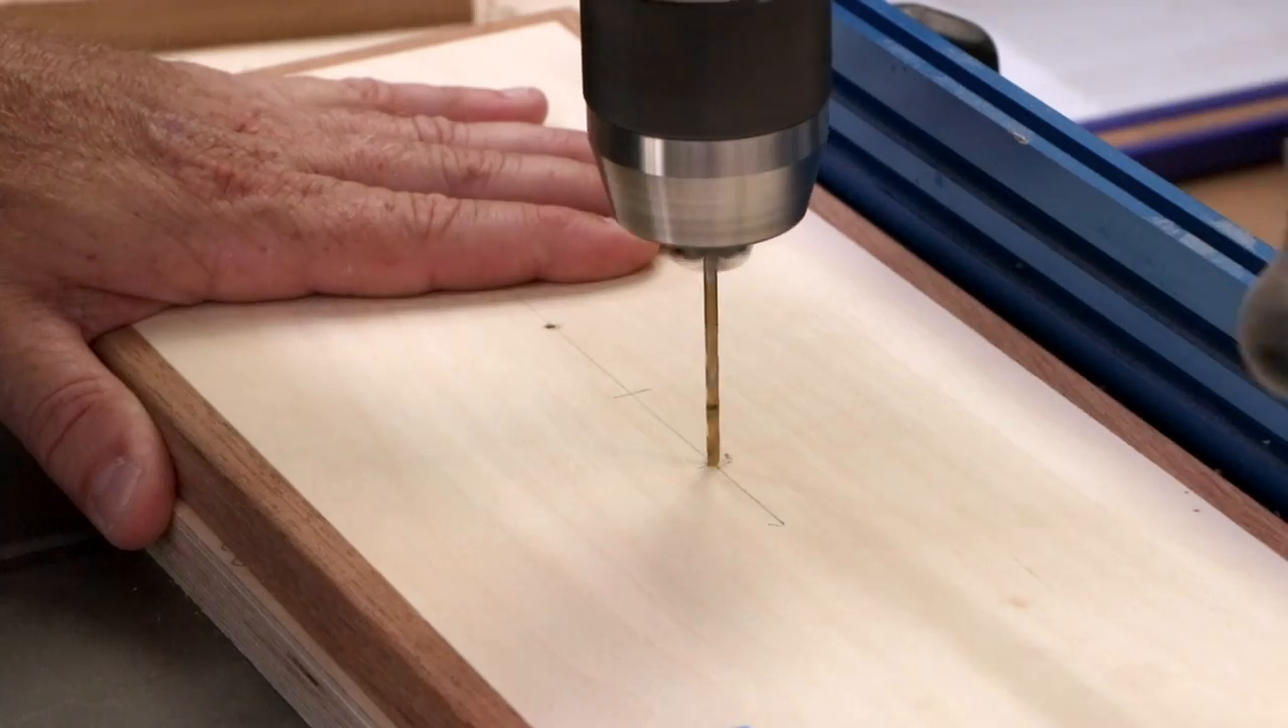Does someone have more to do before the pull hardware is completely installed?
Yes.